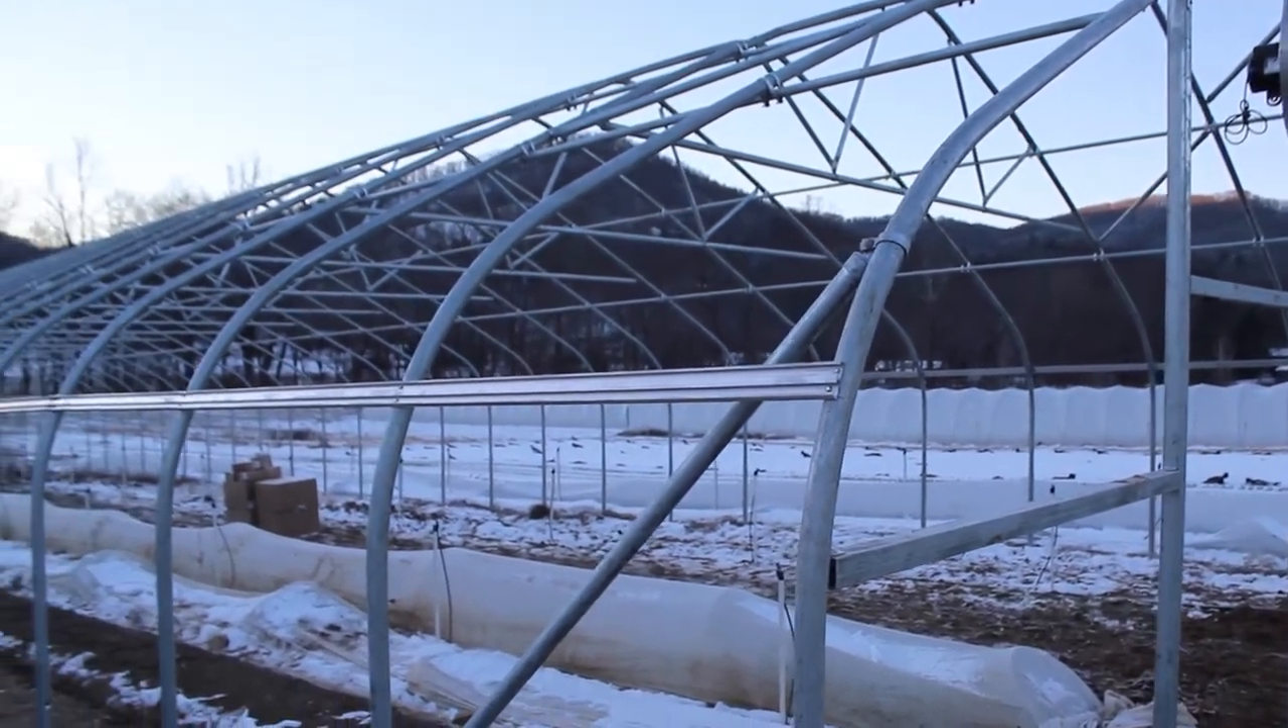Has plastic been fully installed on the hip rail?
No.